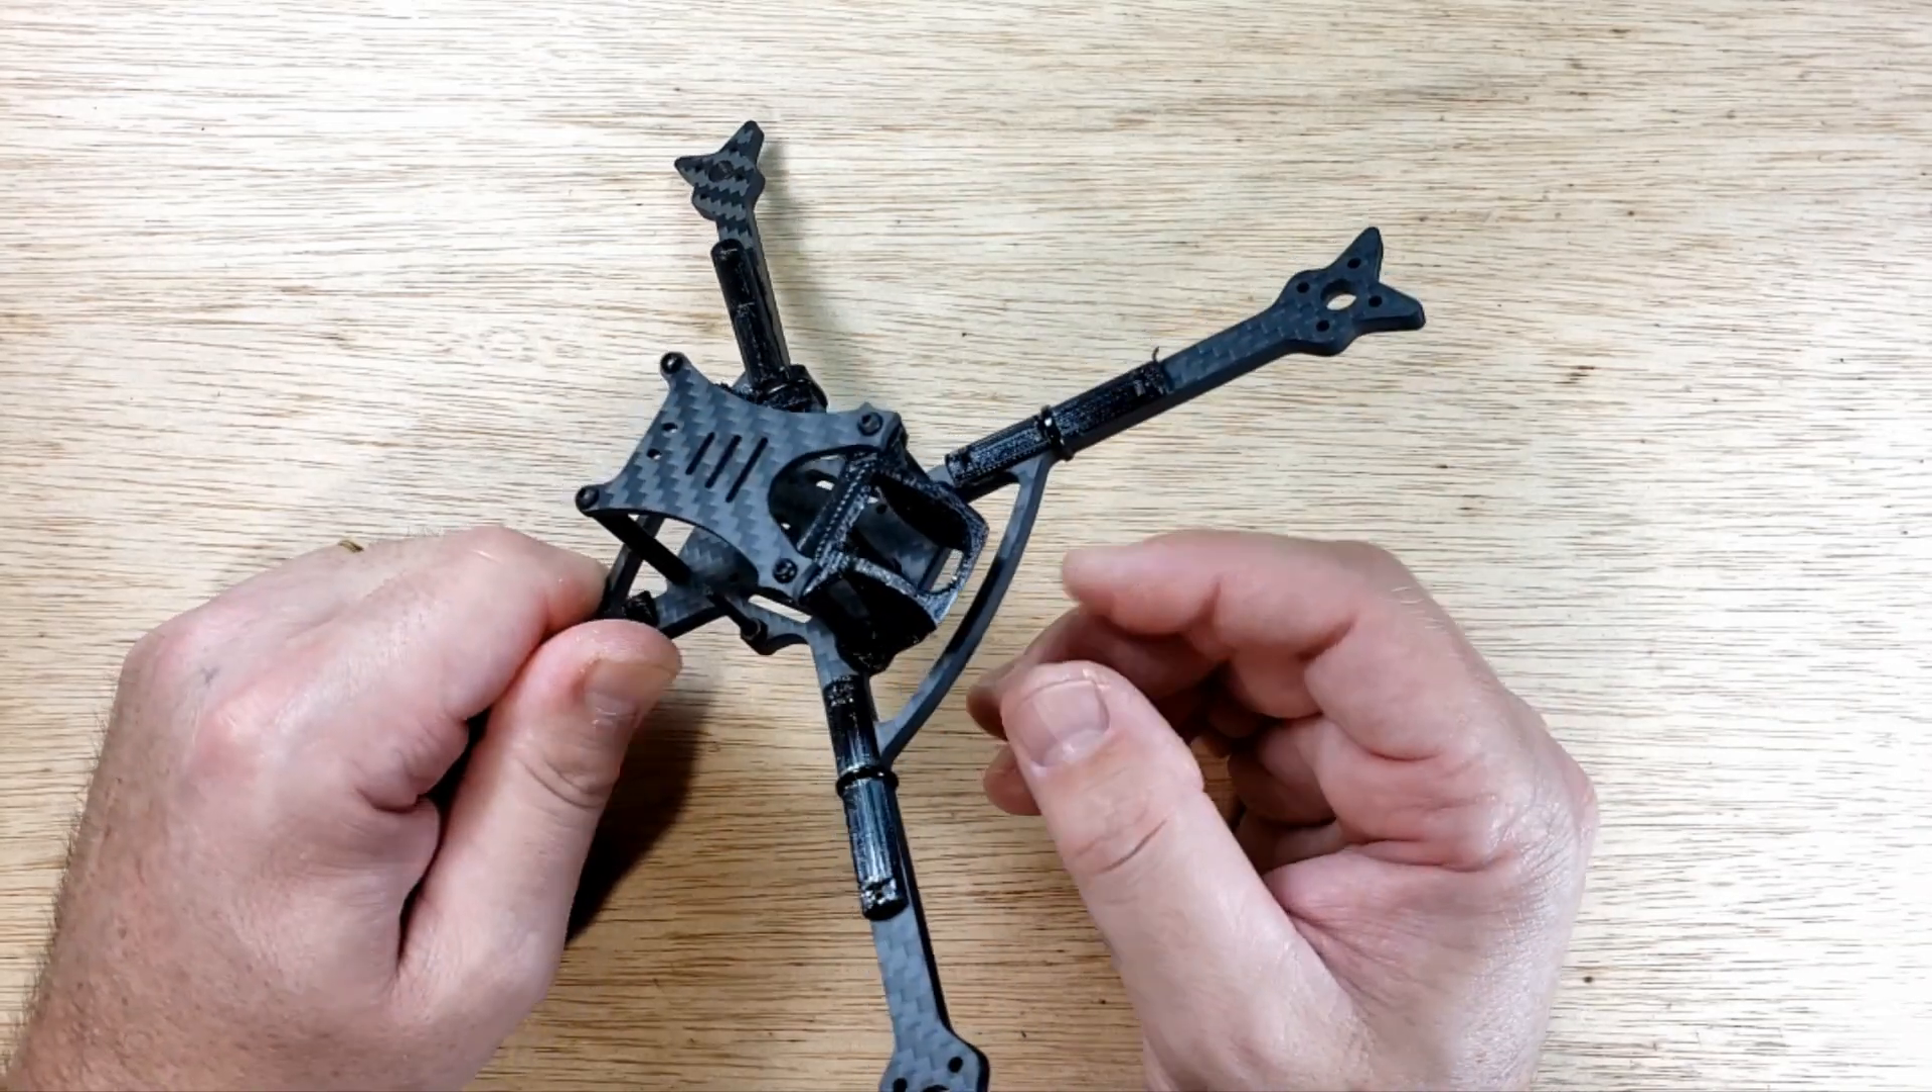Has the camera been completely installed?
No.